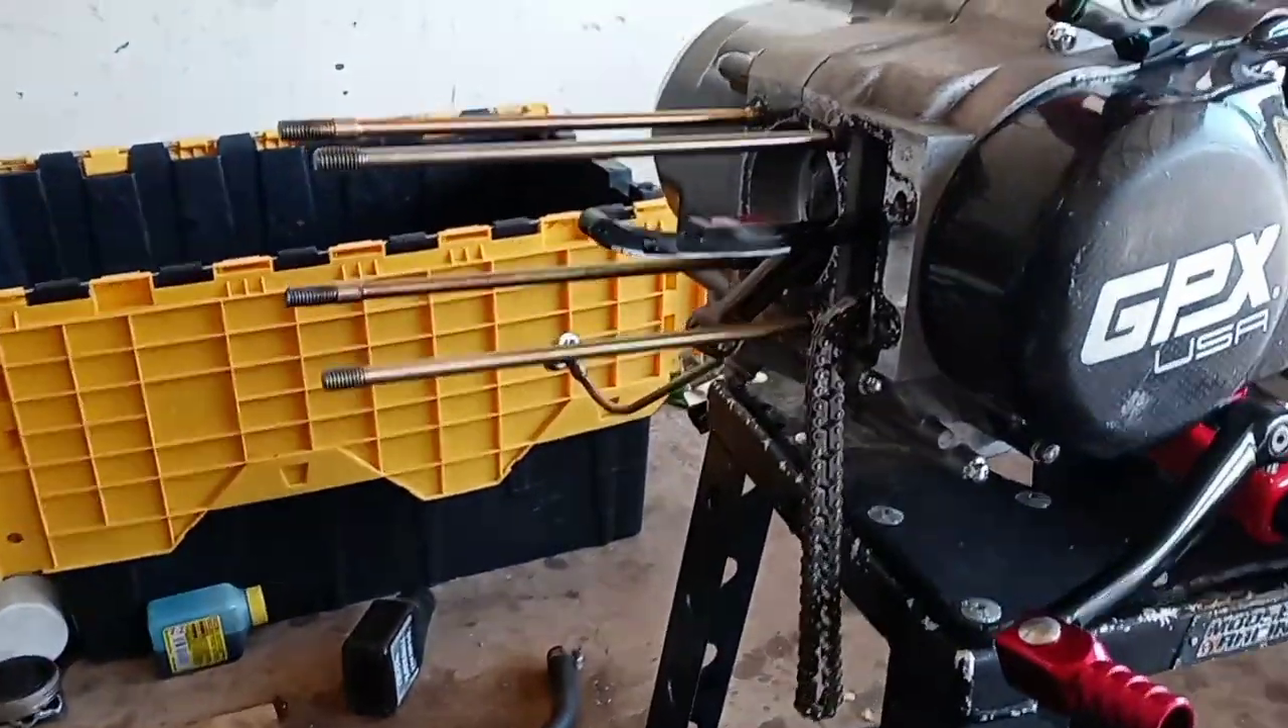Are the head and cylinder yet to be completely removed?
No.